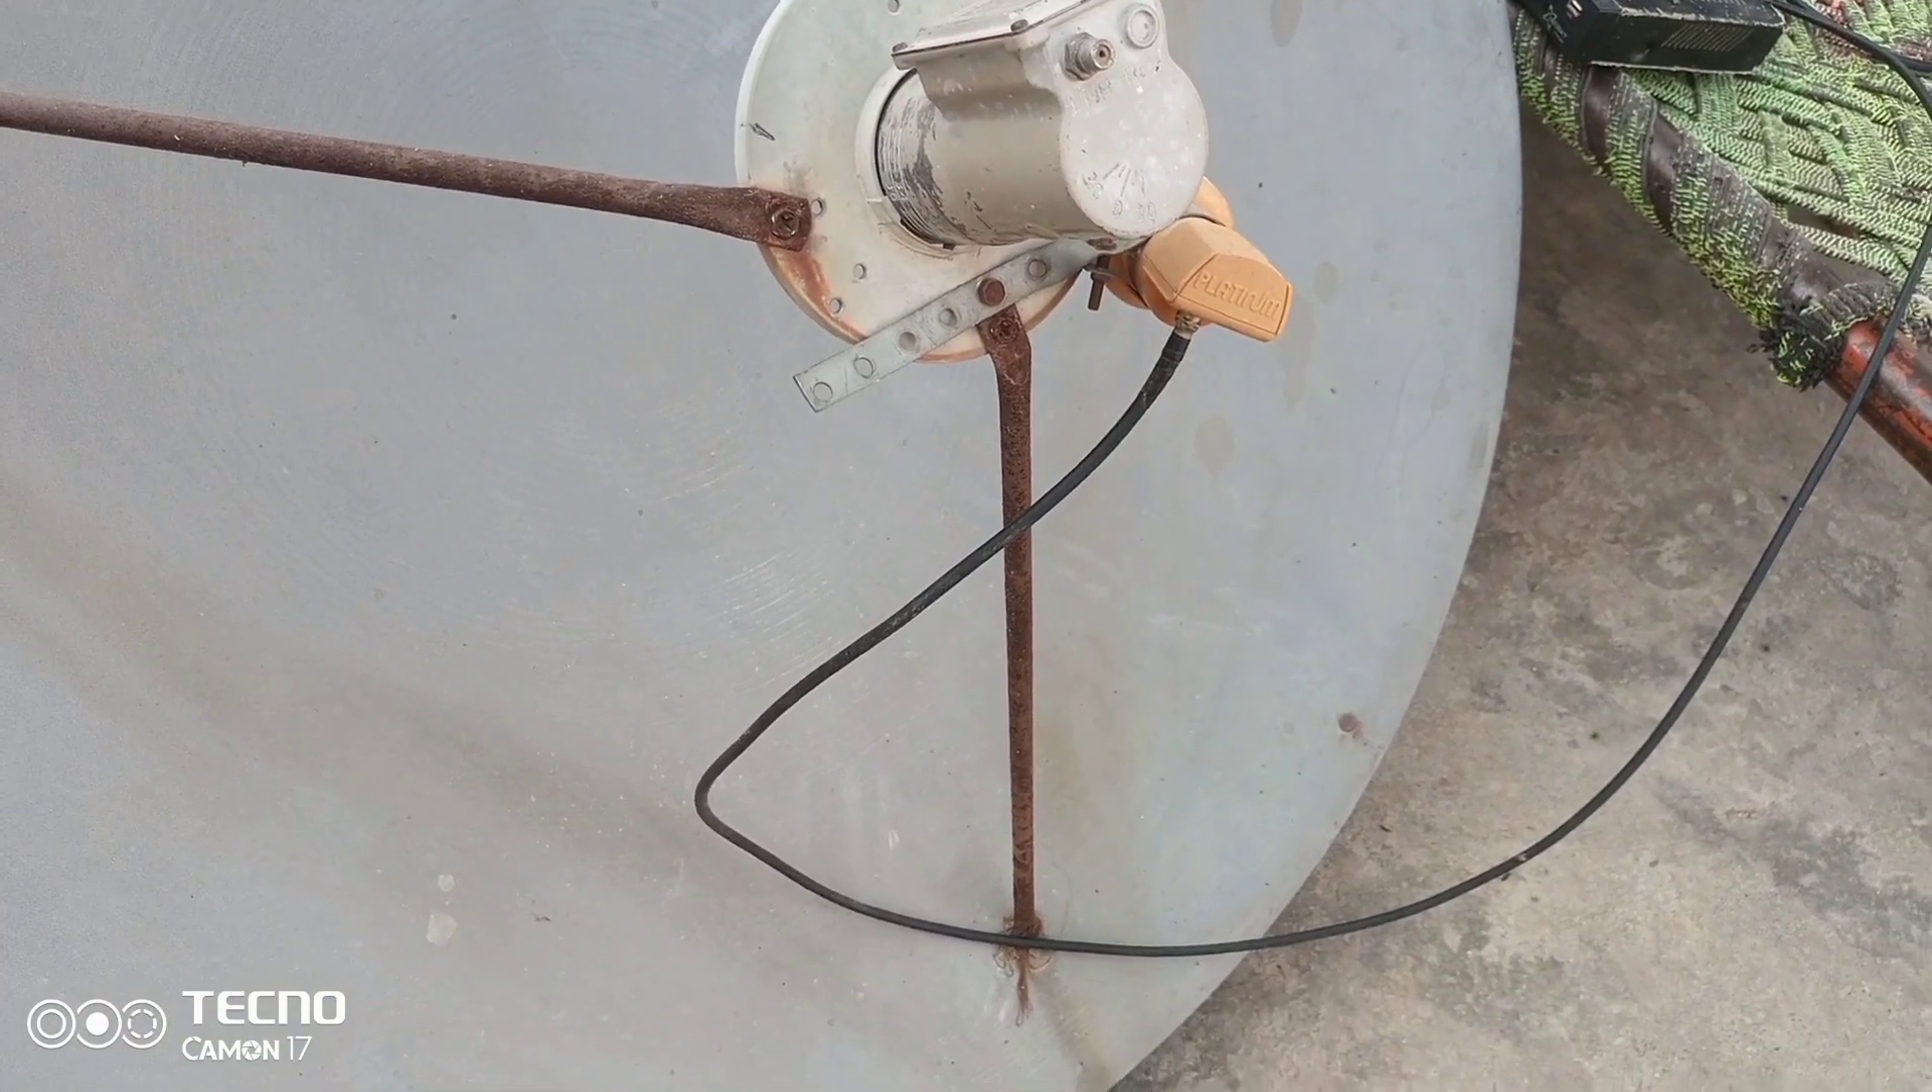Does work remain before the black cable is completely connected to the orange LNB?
No.